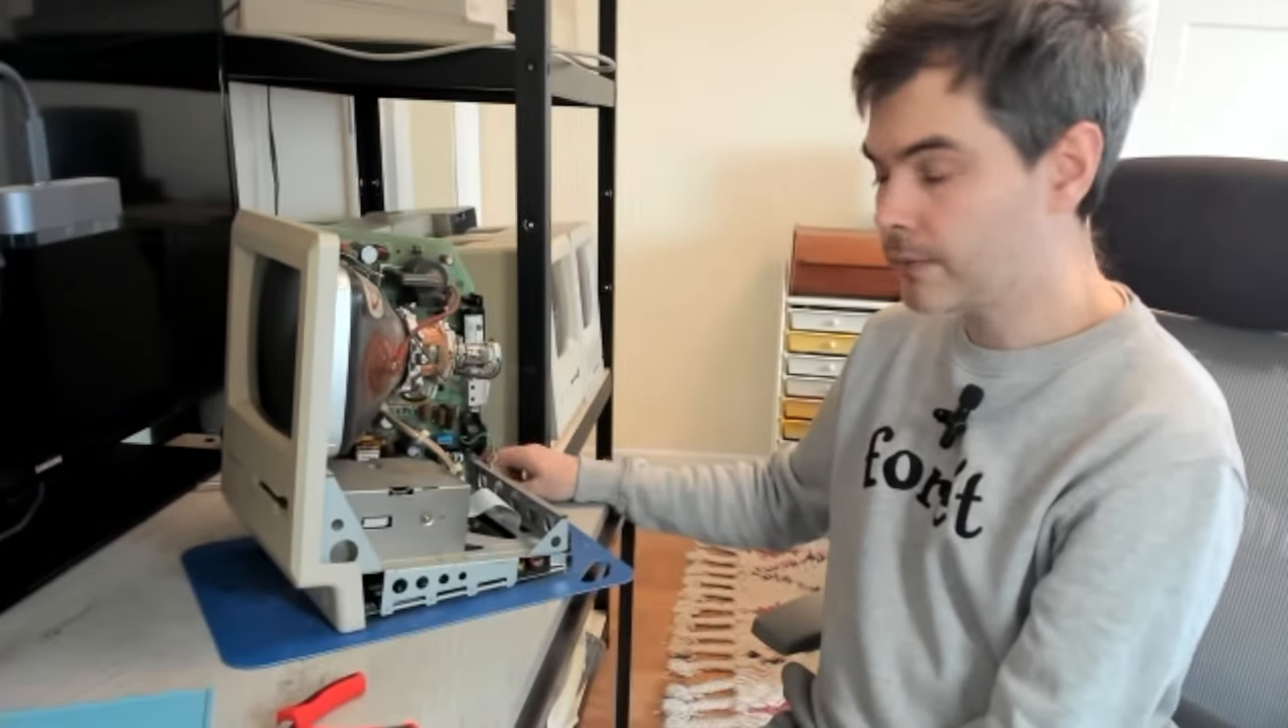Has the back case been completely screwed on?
No.